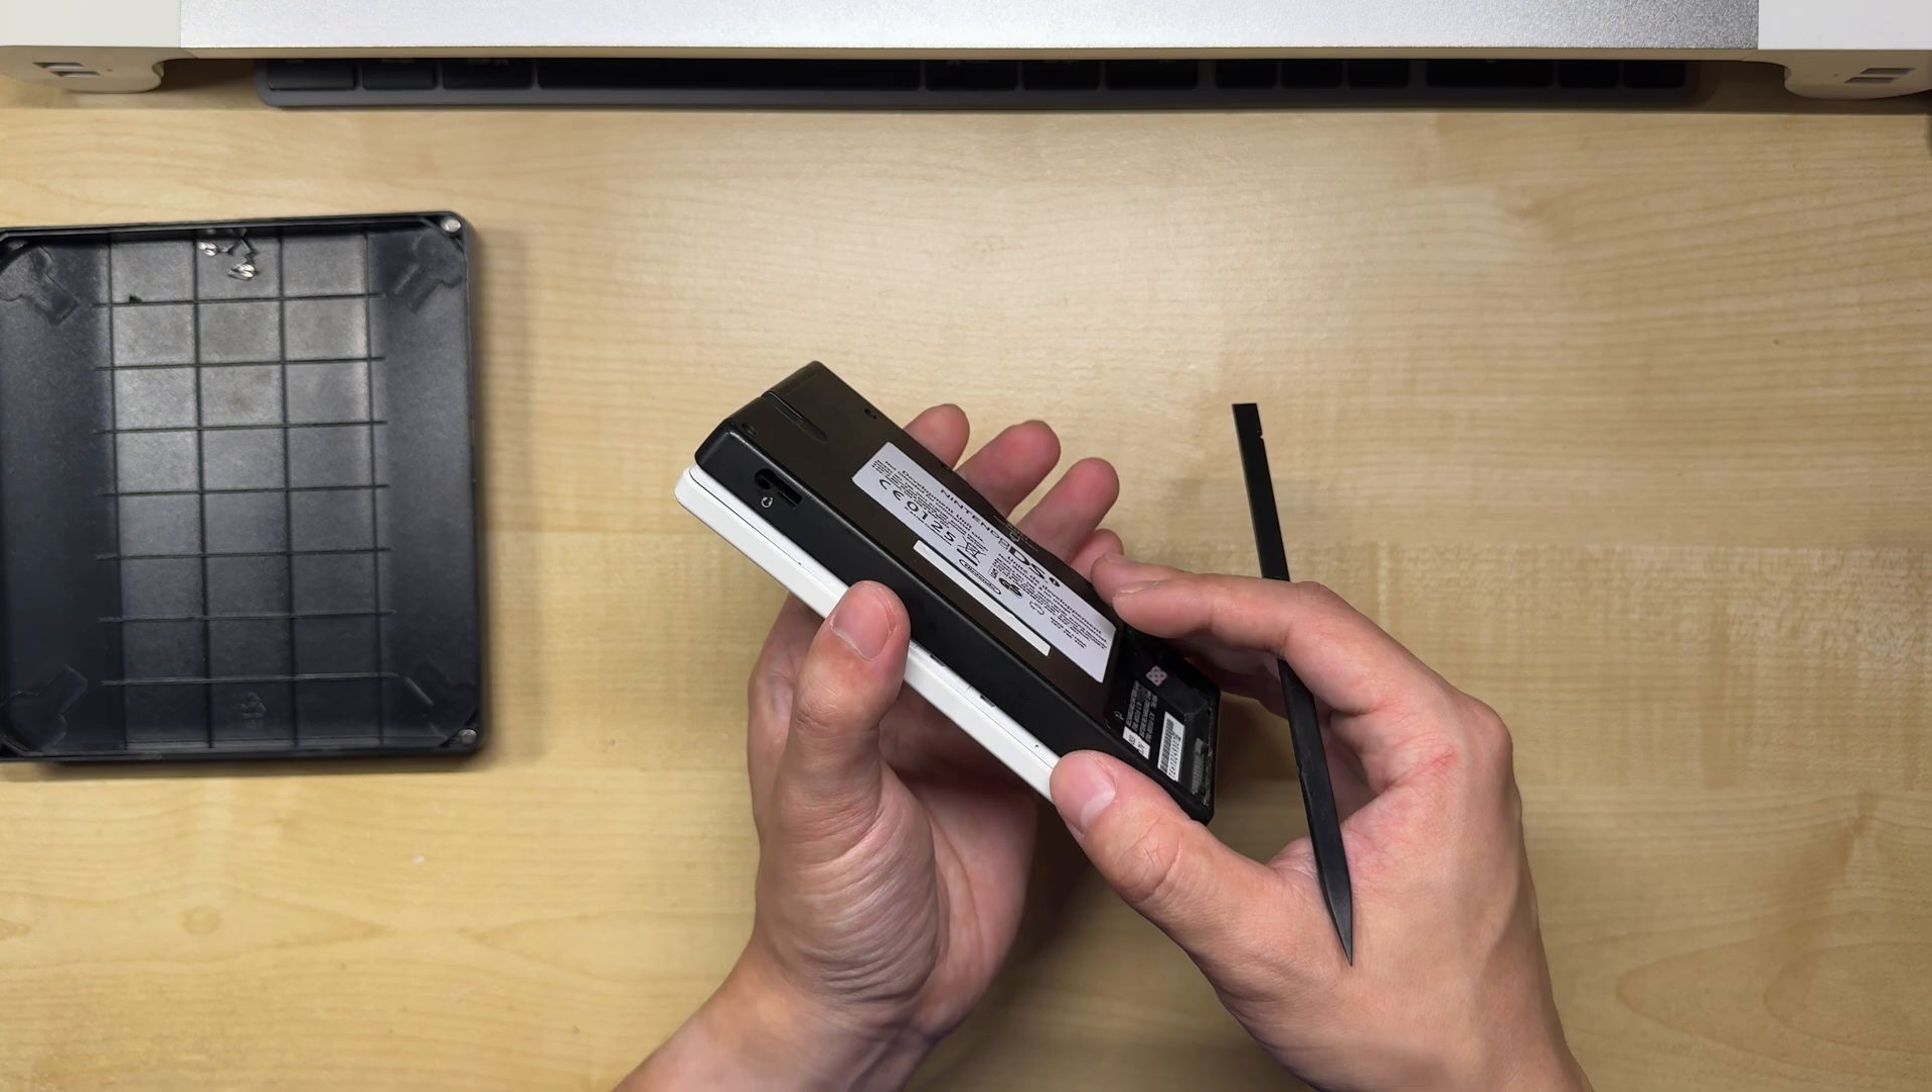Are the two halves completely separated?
No.